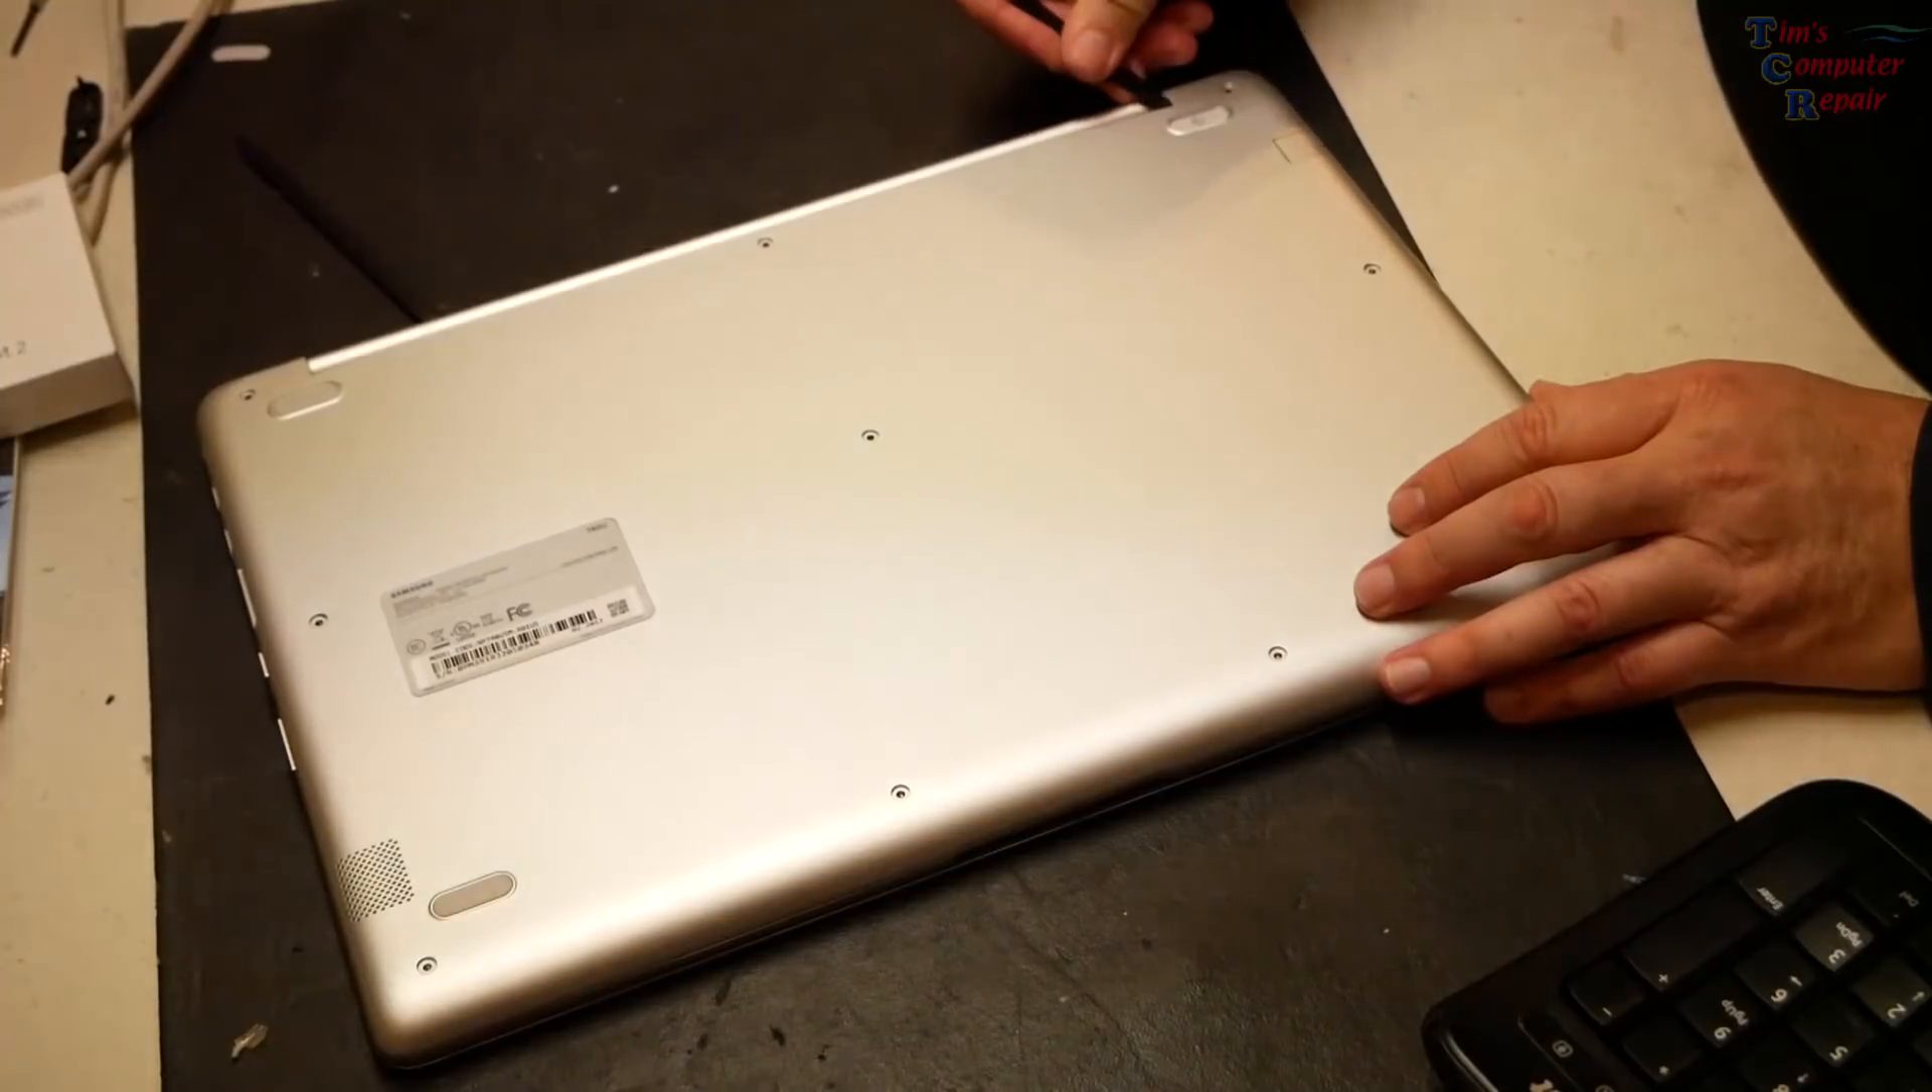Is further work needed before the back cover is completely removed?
Yes.